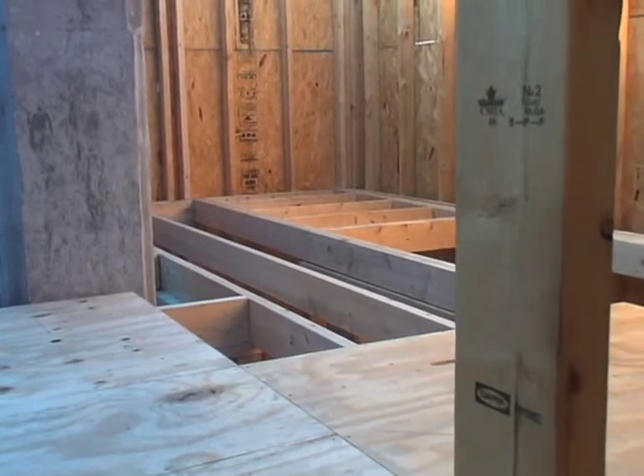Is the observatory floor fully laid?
No.